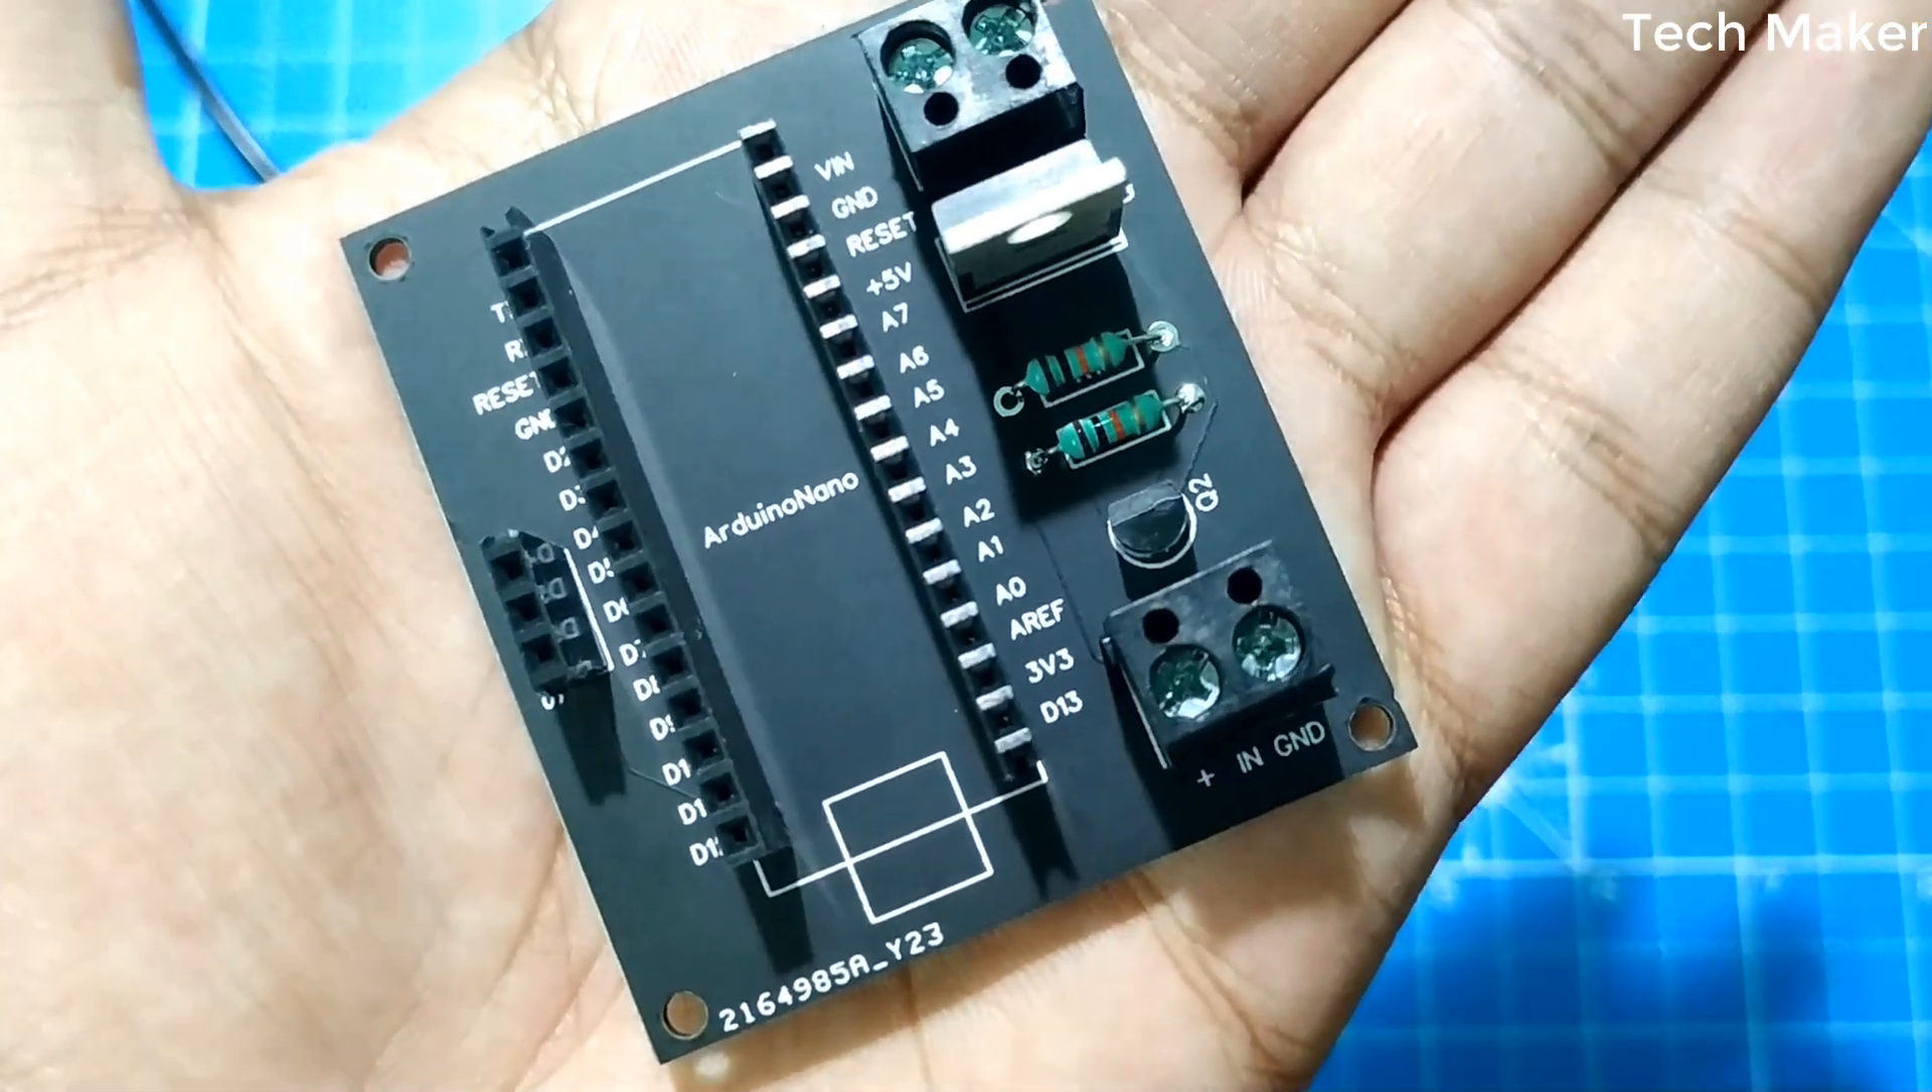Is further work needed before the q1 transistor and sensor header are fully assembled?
No.